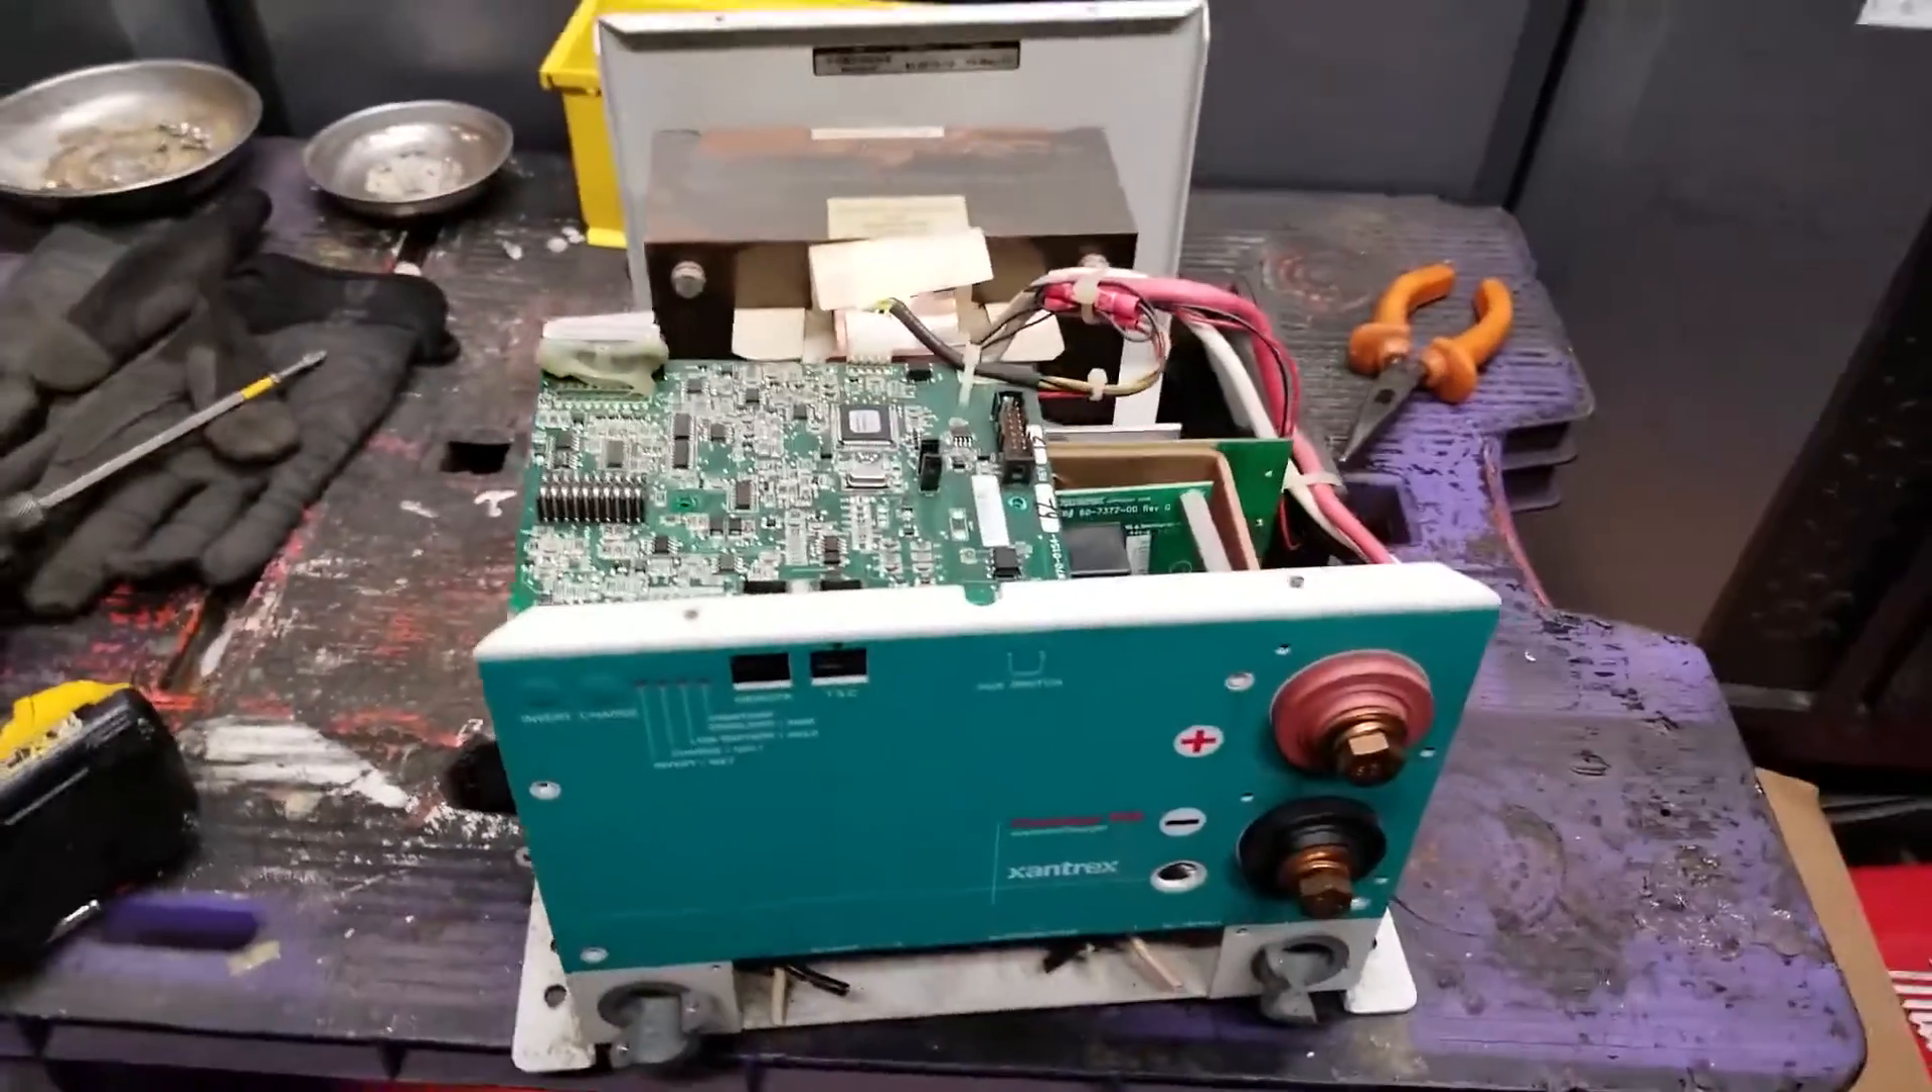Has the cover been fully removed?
Yes.